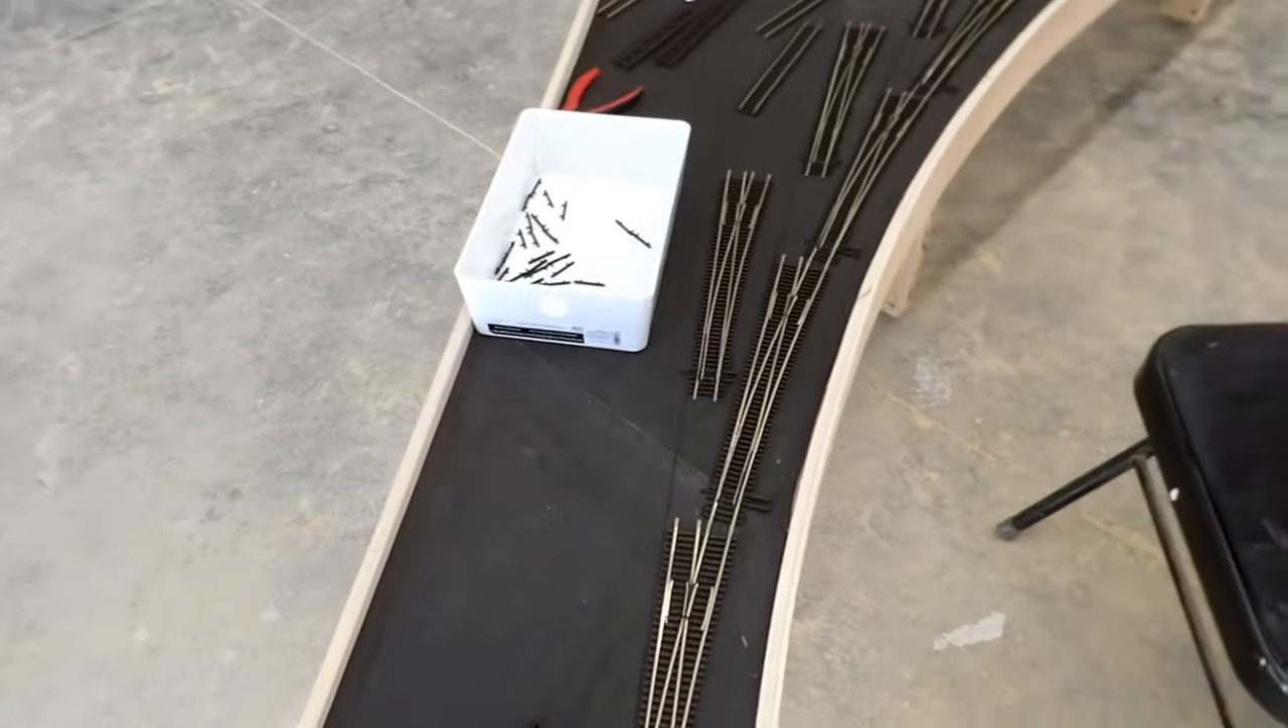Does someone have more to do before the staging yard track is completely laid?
Yes.